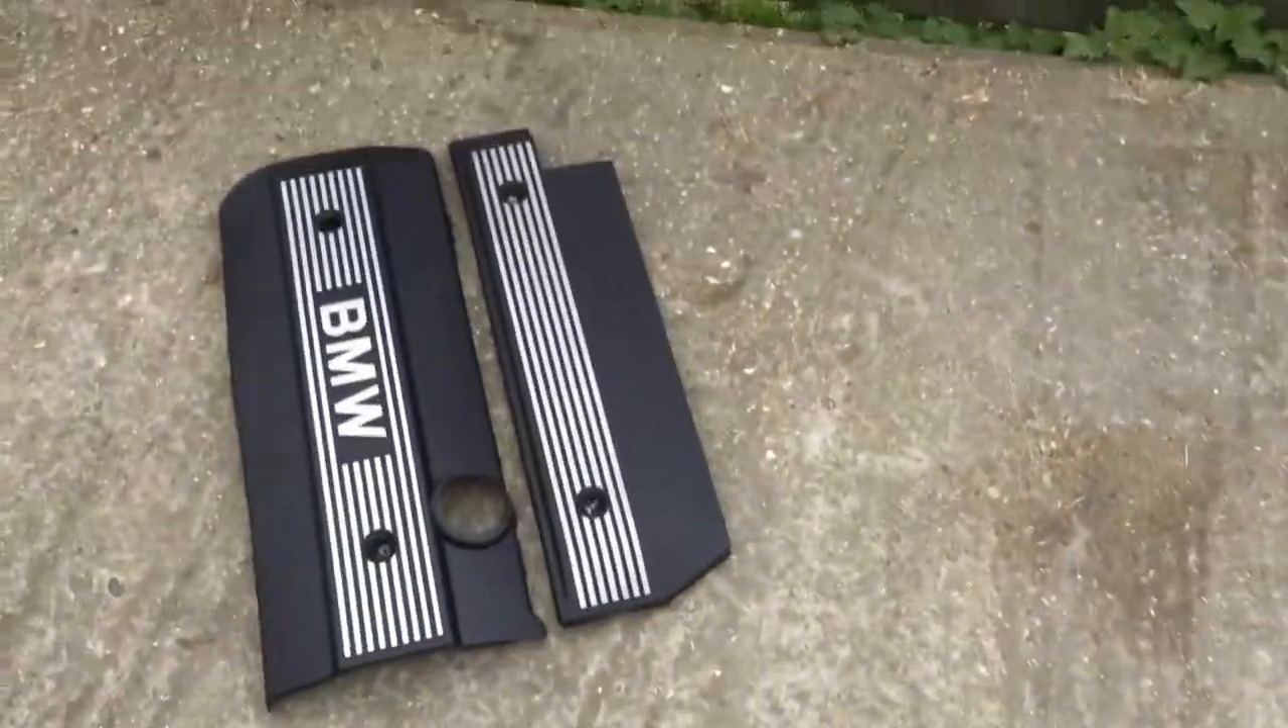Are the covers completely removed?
Yes.